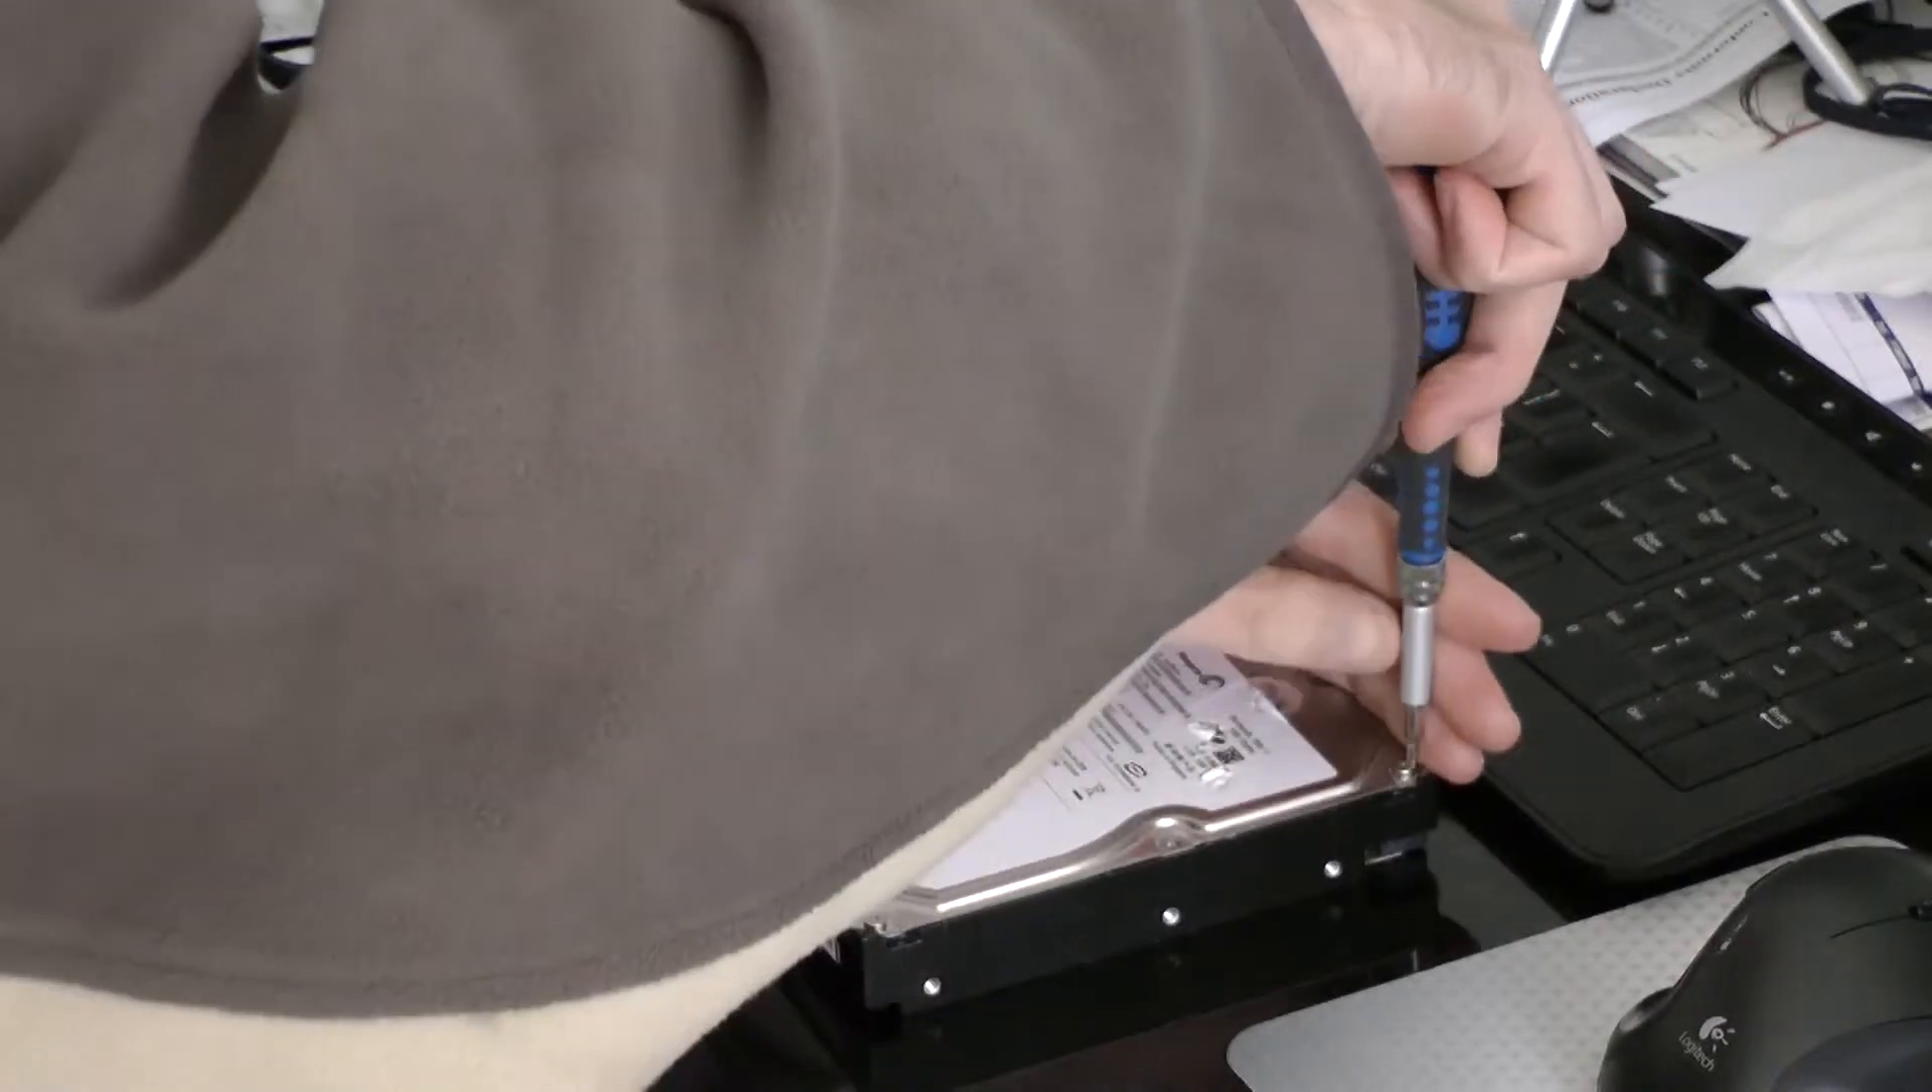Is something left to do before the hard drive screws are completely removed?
Yes.